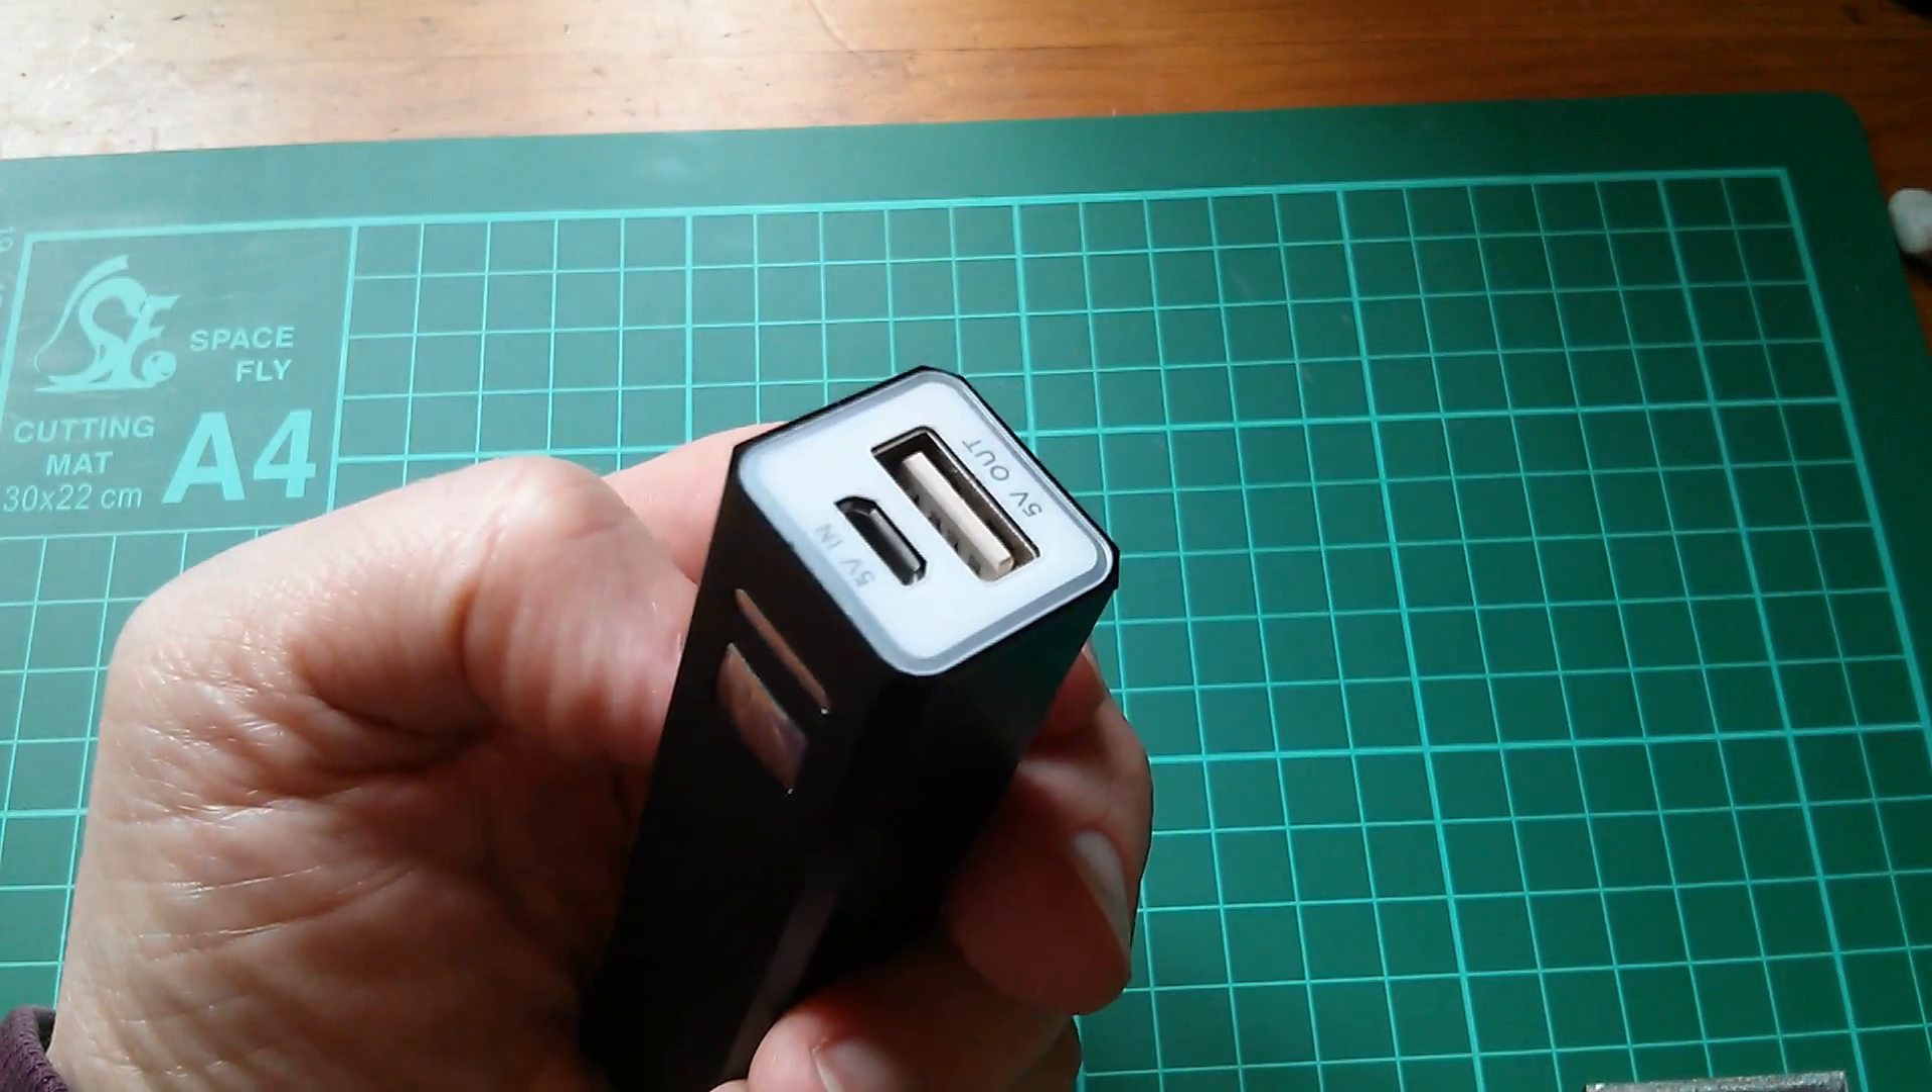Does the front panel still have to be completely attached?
No.